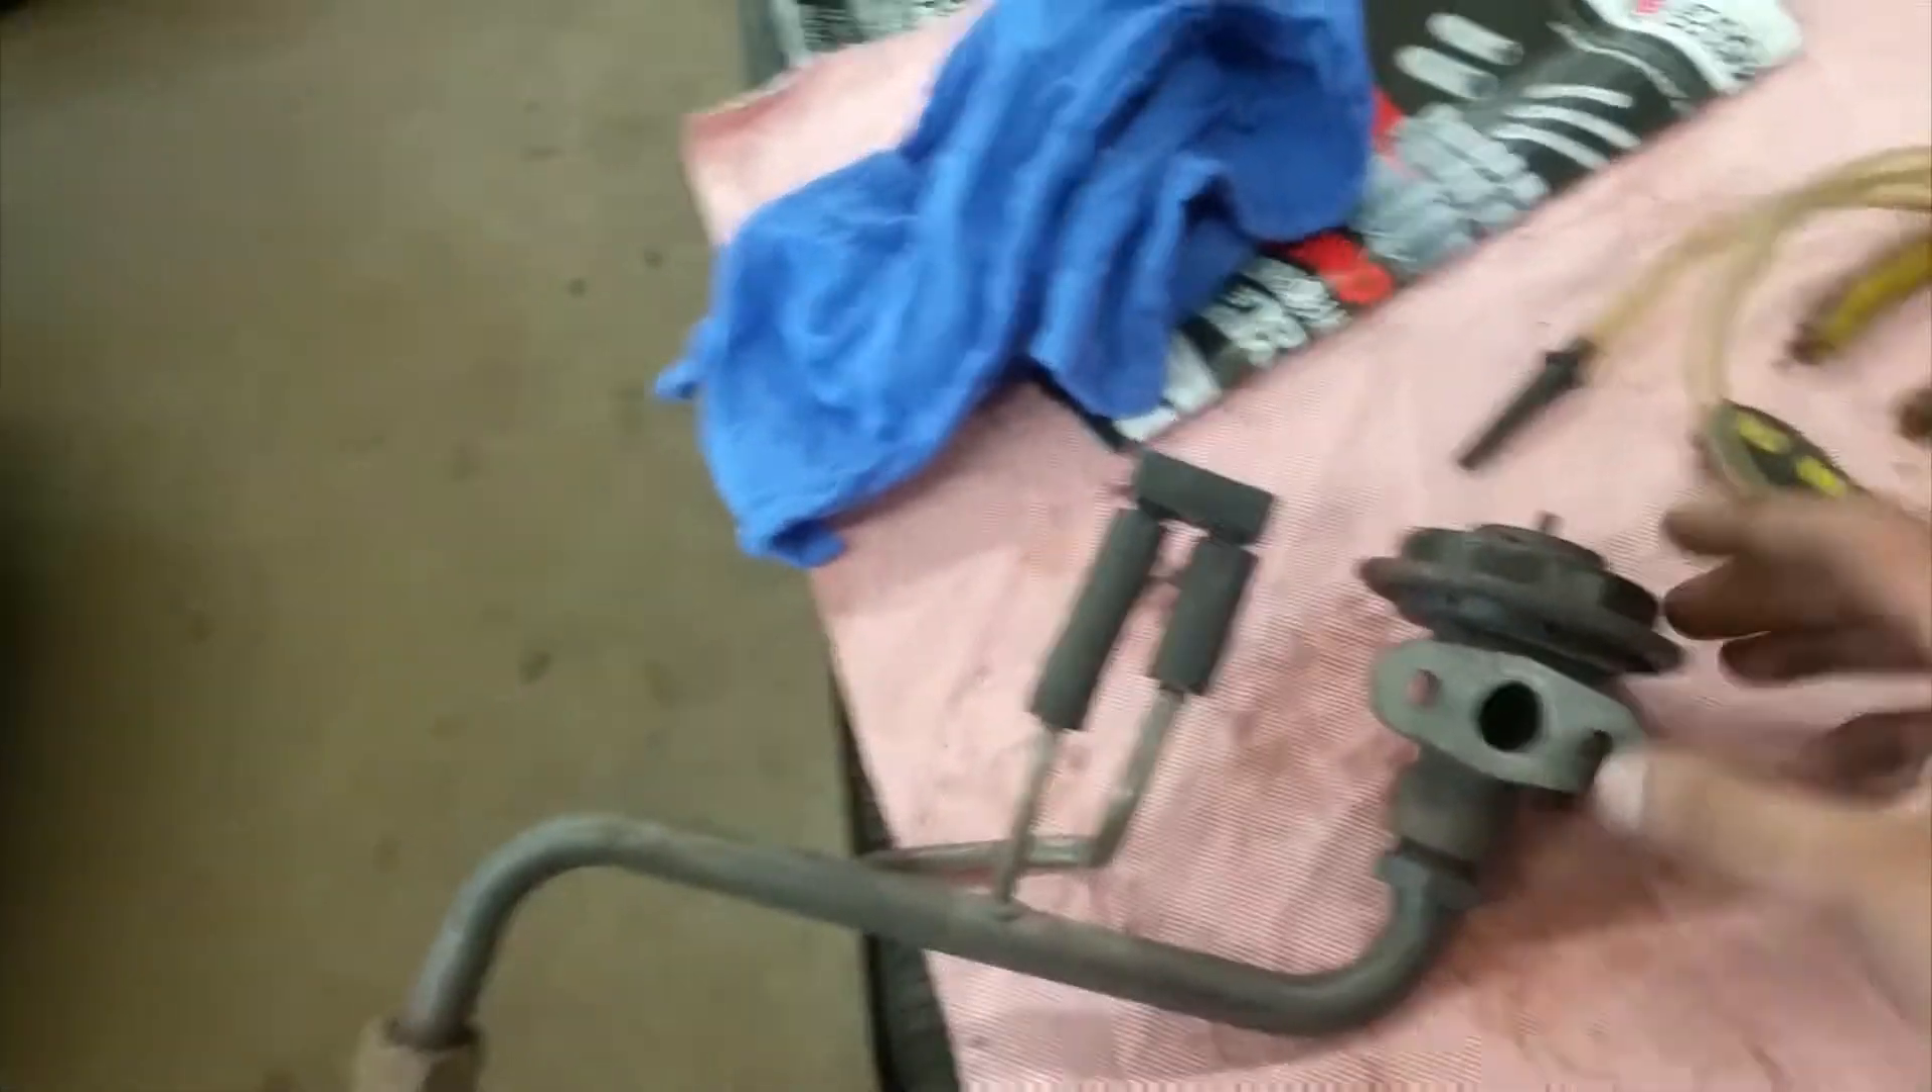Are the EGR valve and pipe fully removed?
Yes.